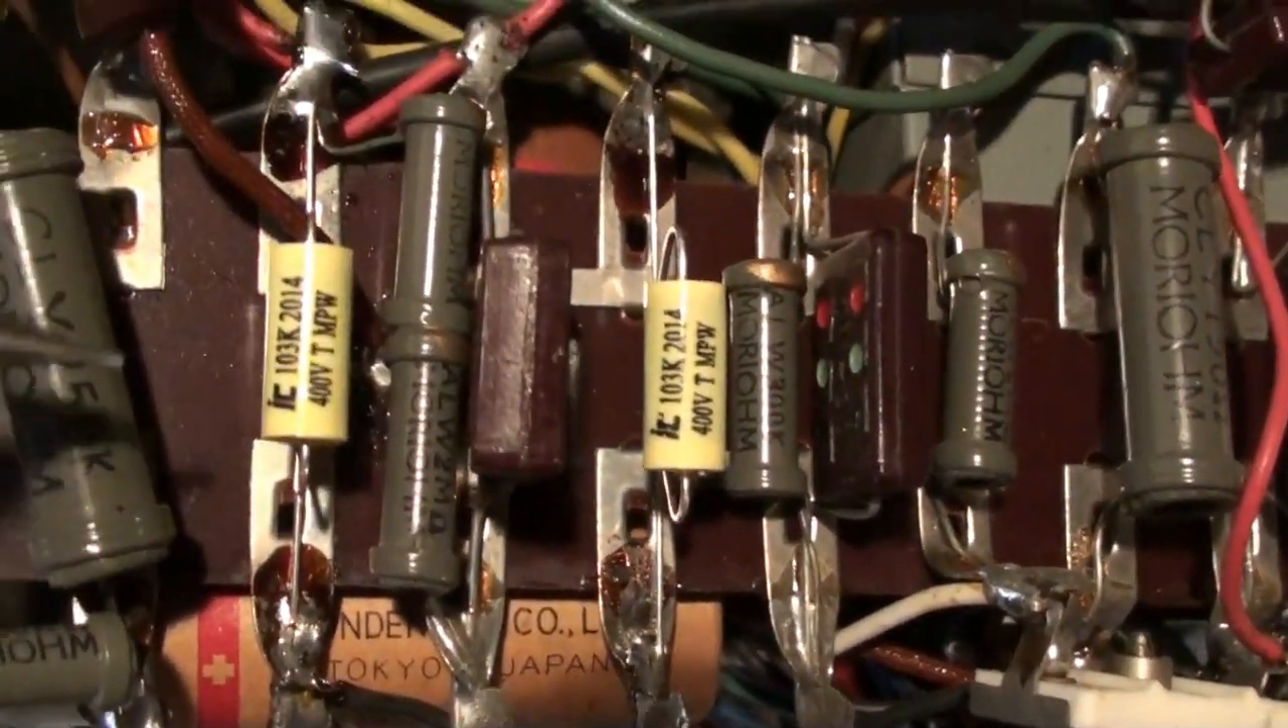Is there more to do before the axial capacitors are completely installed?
No.